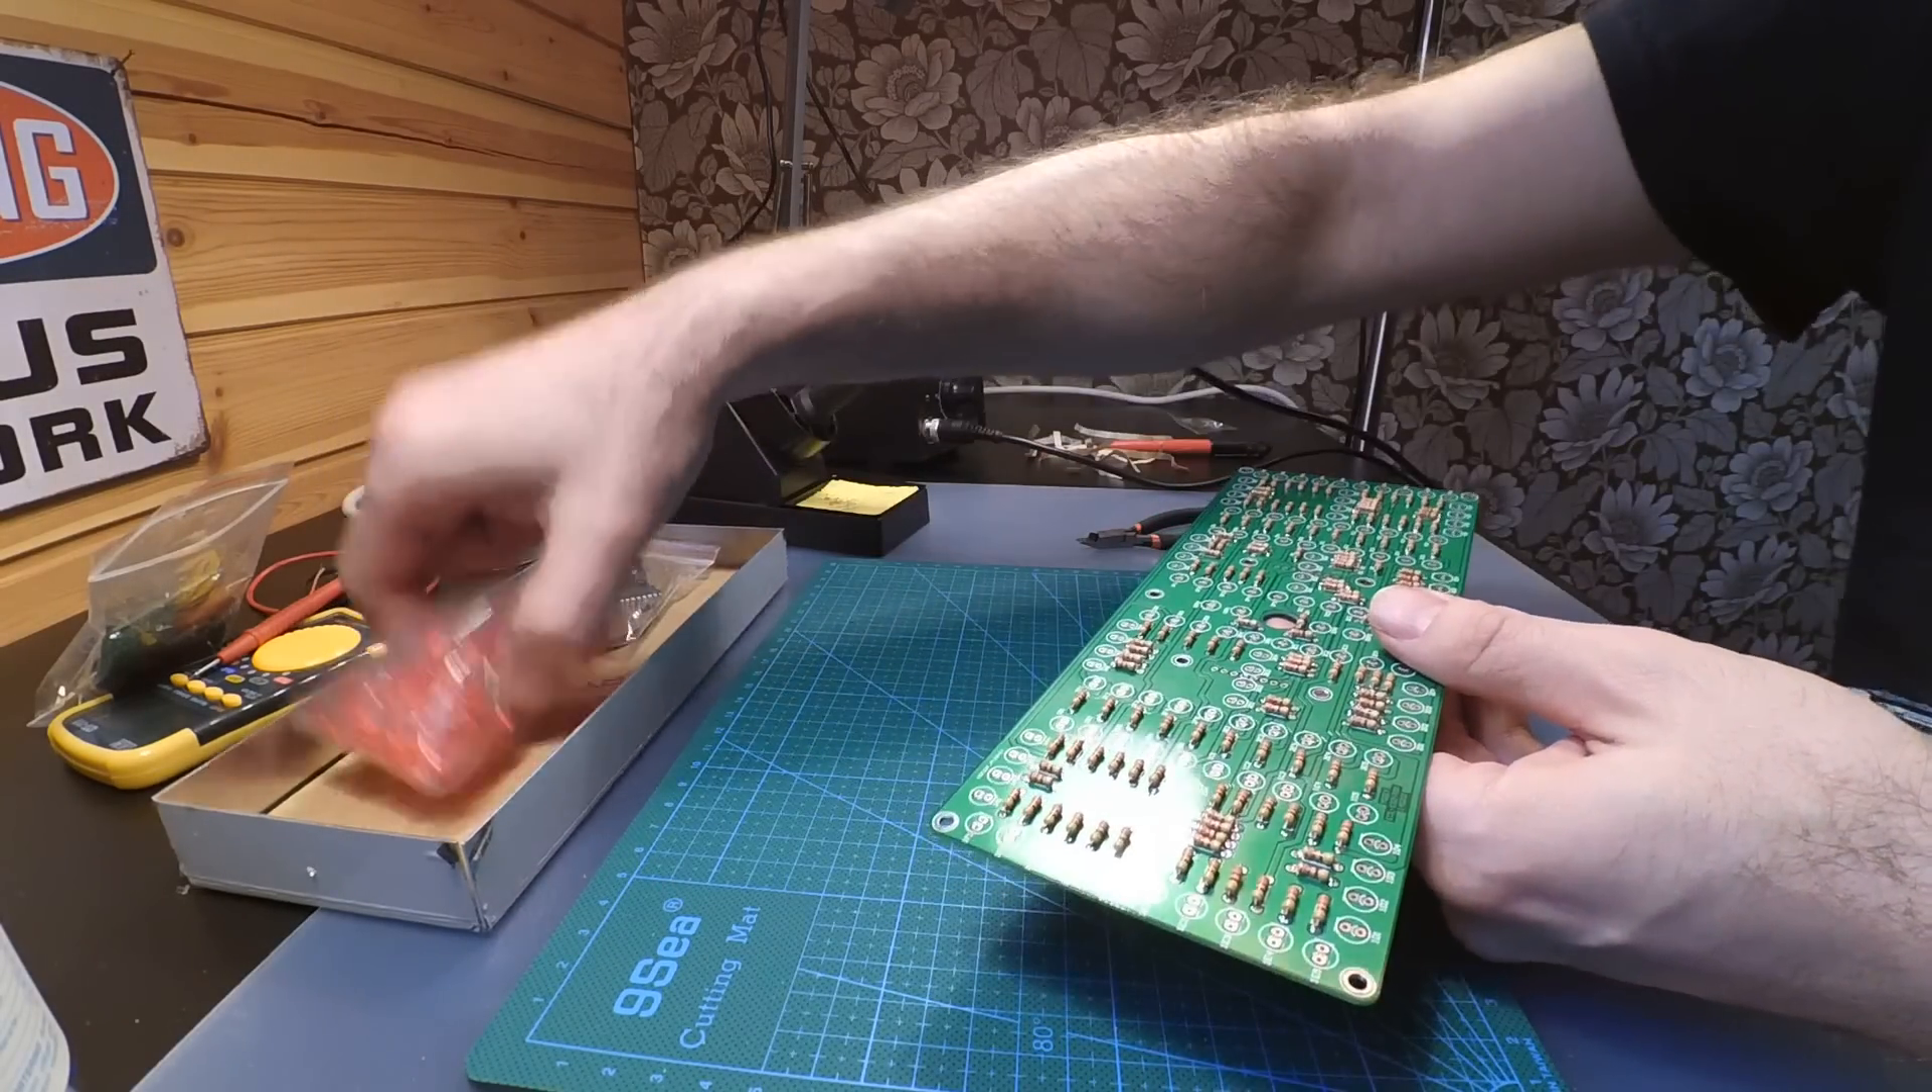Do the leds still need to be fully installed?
Yes.